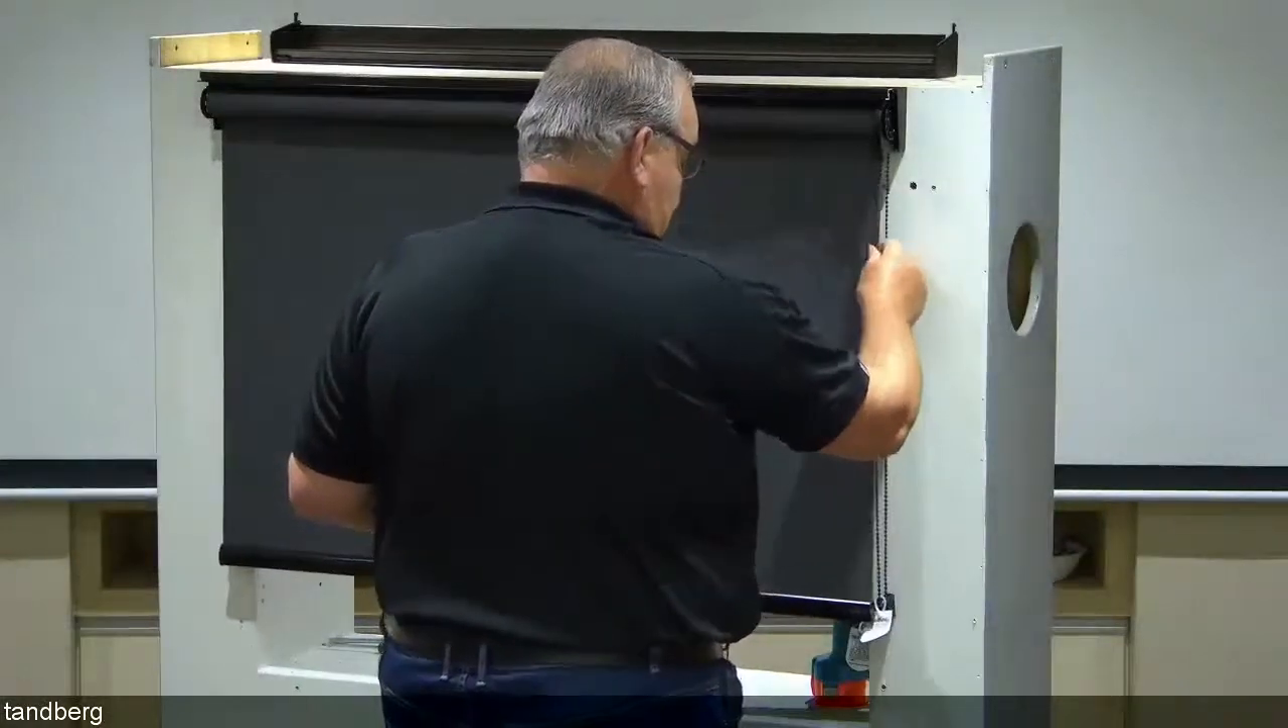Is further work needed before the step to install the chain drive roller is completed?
No.